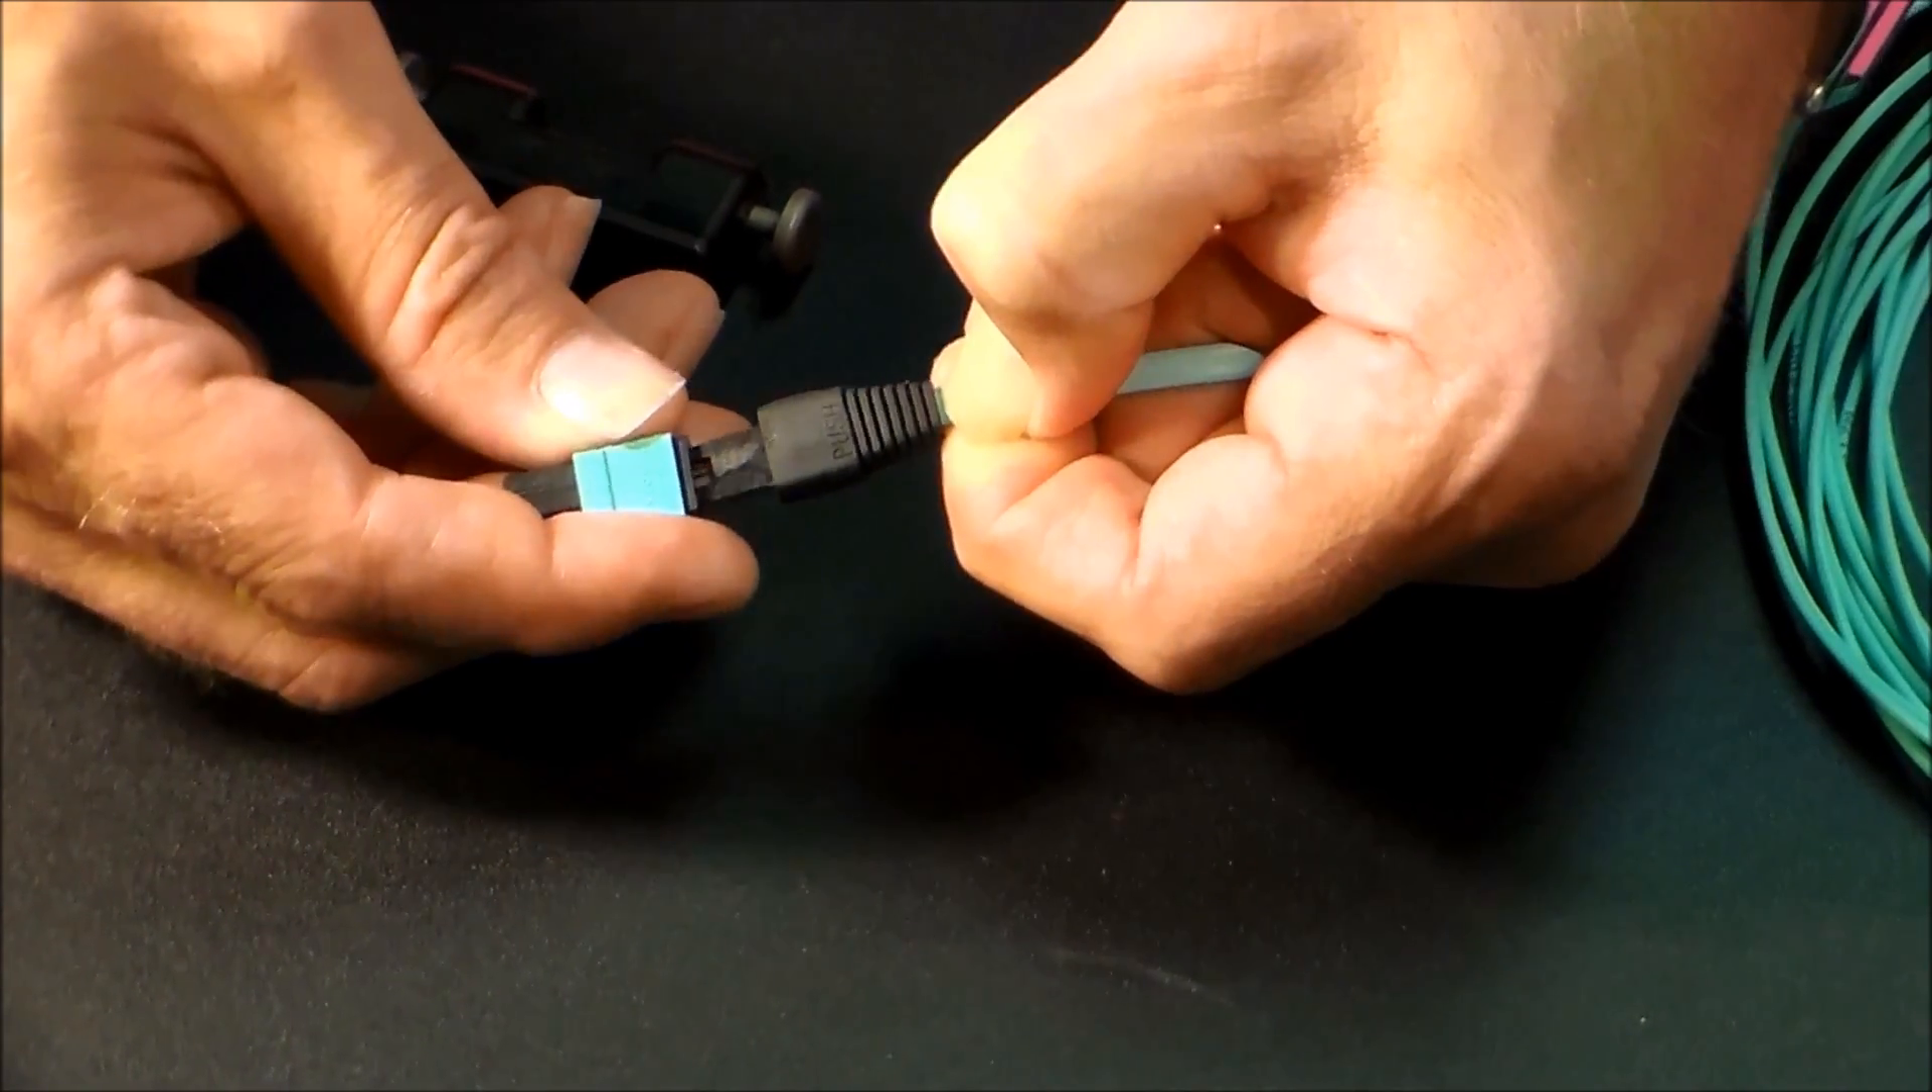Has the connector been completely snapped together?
No.